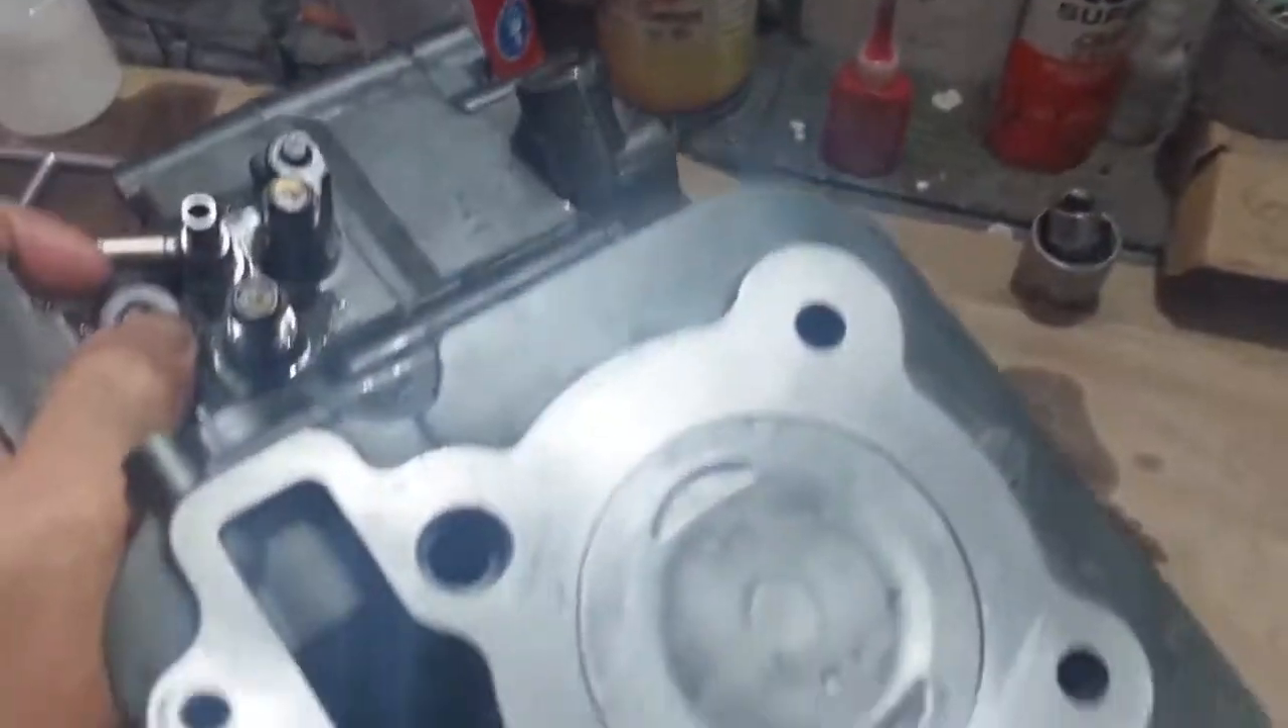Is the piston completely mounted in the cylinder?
Yes.